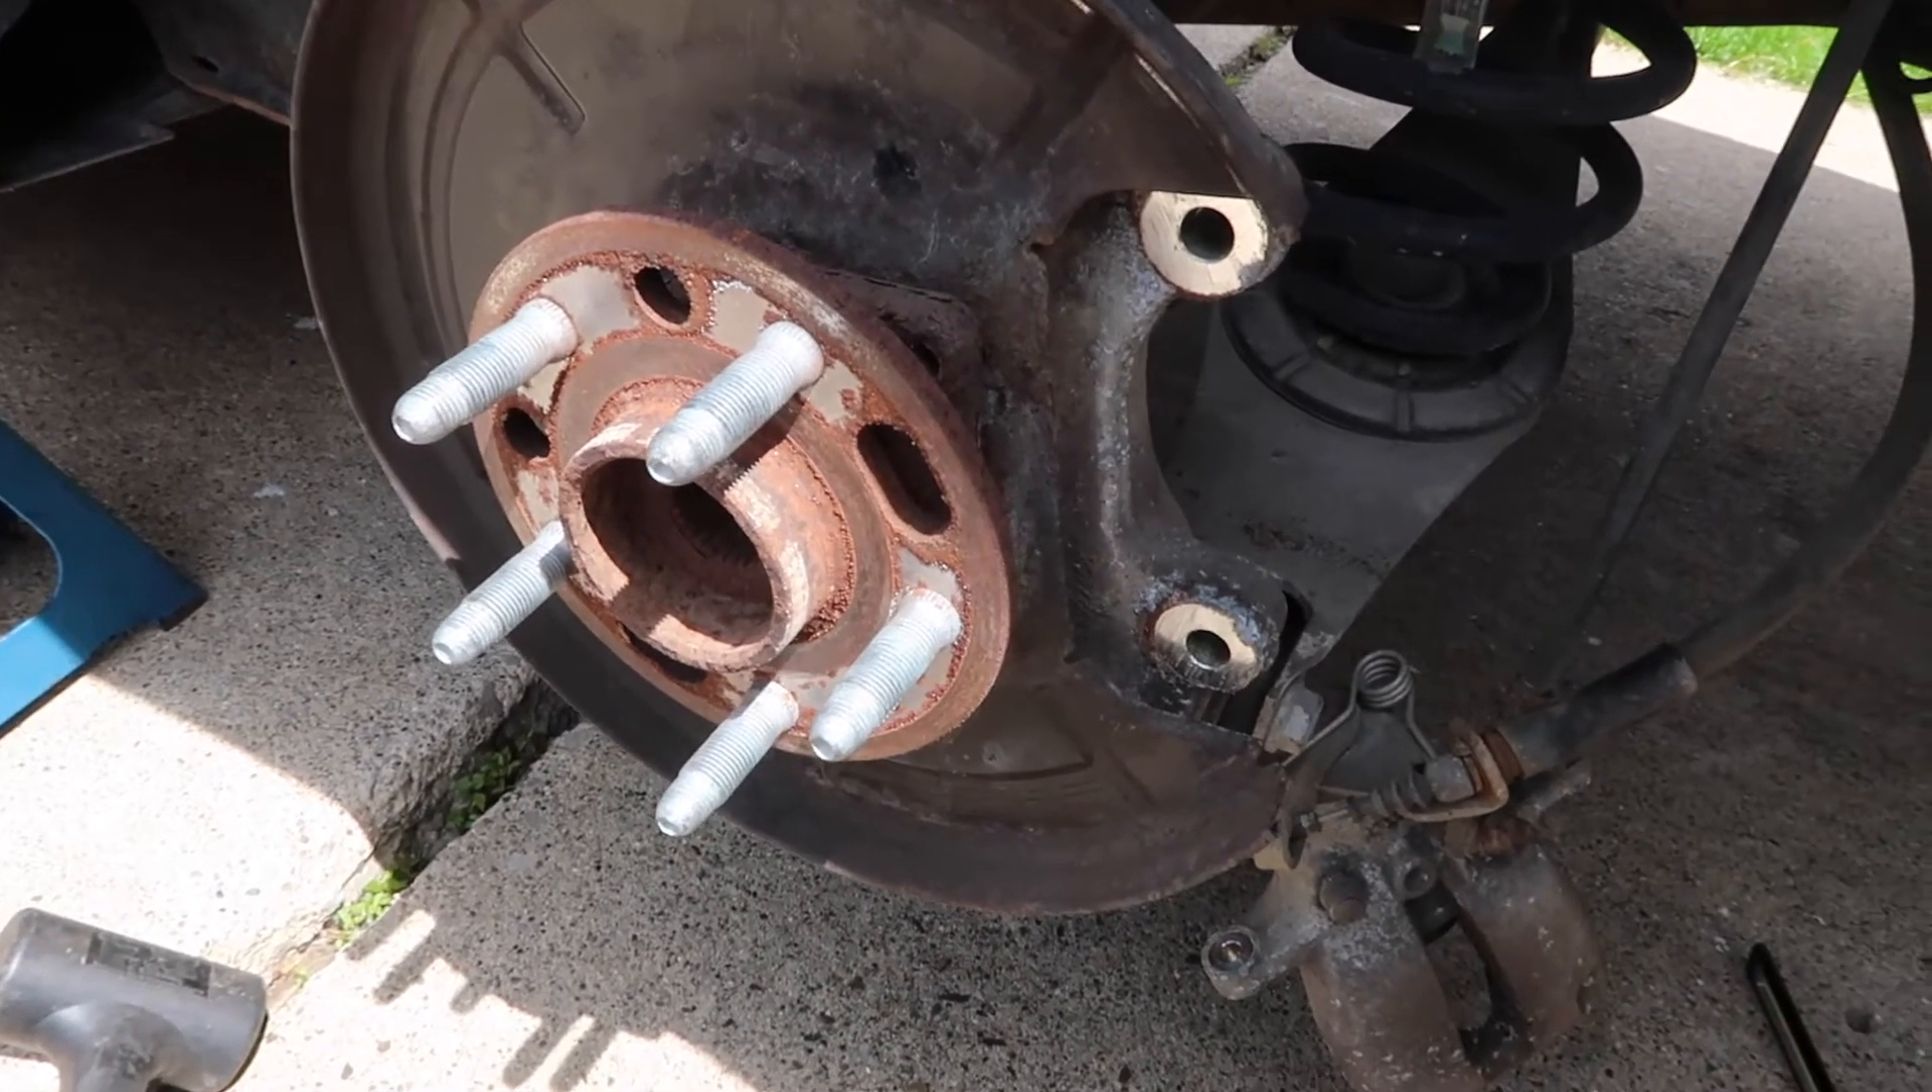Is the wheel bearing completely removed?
No.